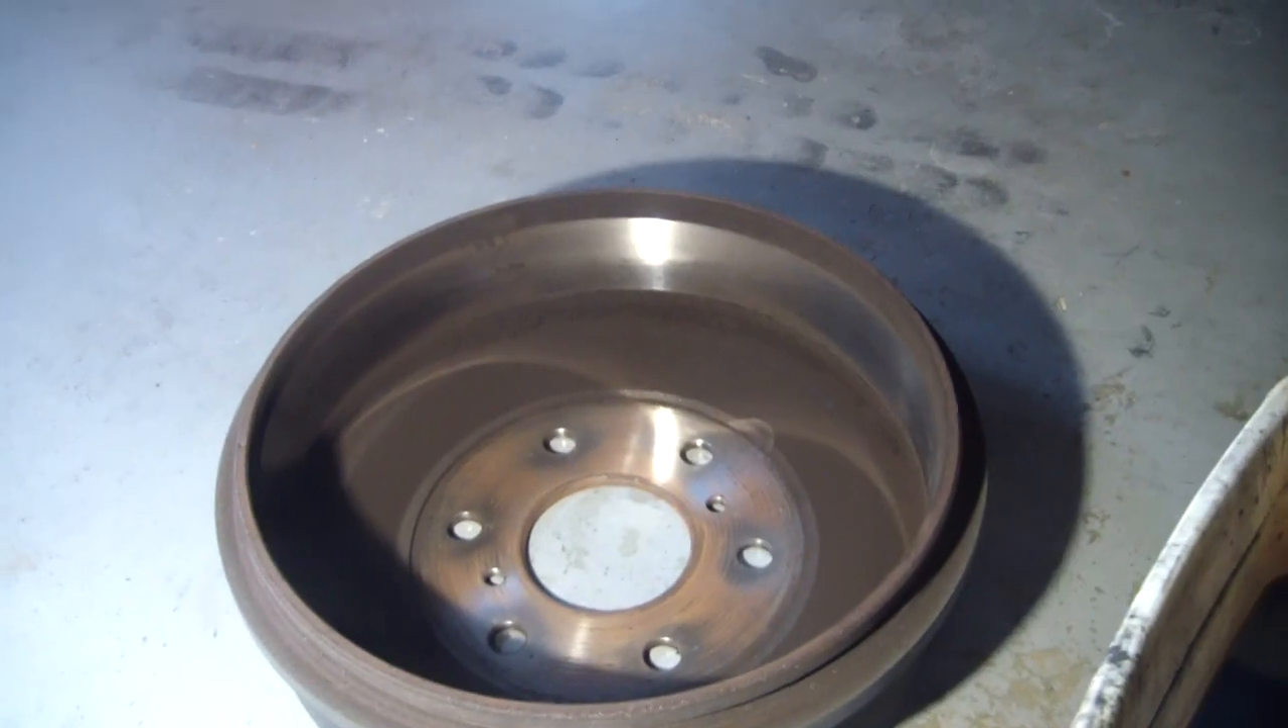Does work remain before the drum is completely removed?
No.